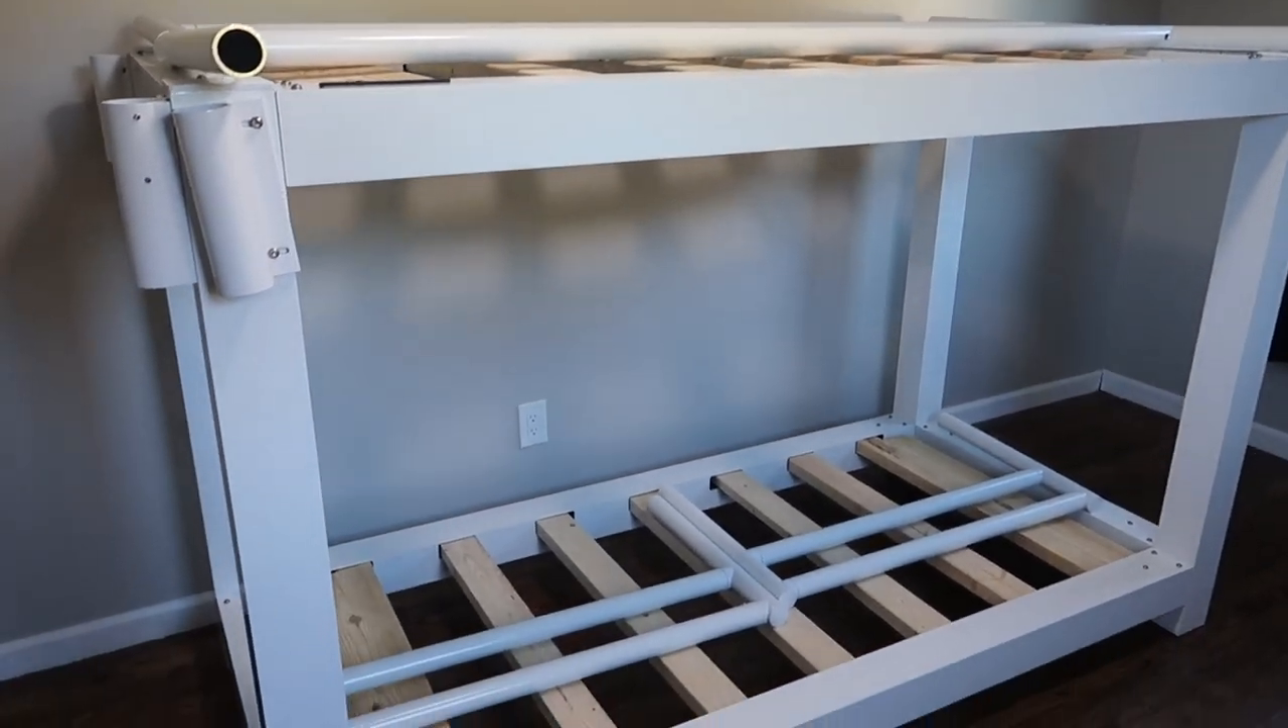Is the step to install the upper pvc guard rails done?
No.